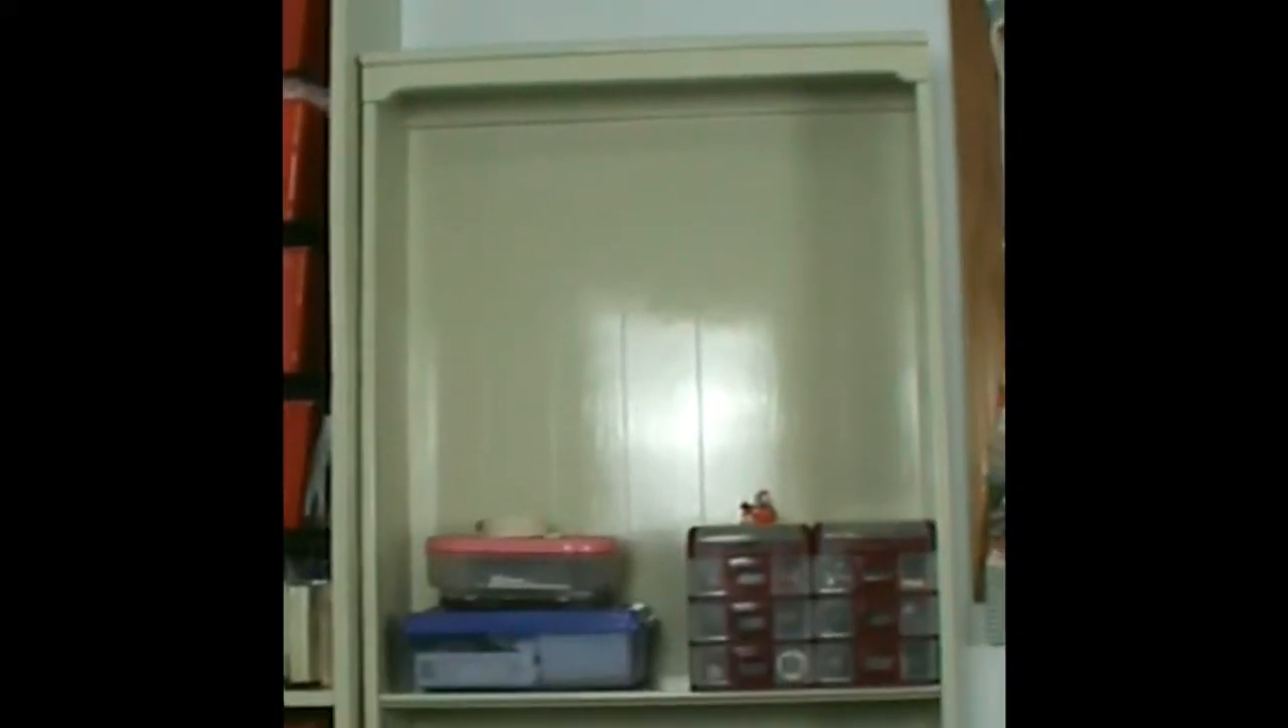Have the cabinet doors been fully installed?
No.